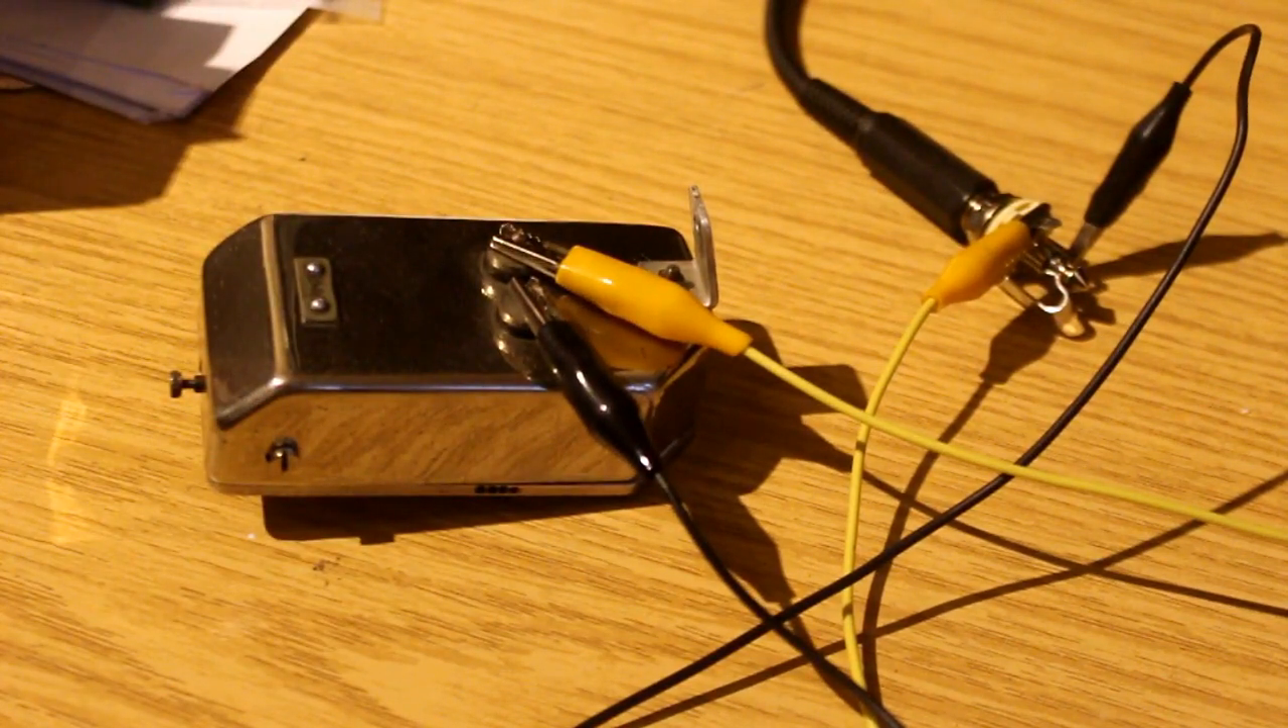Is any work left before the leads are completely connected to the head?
No.